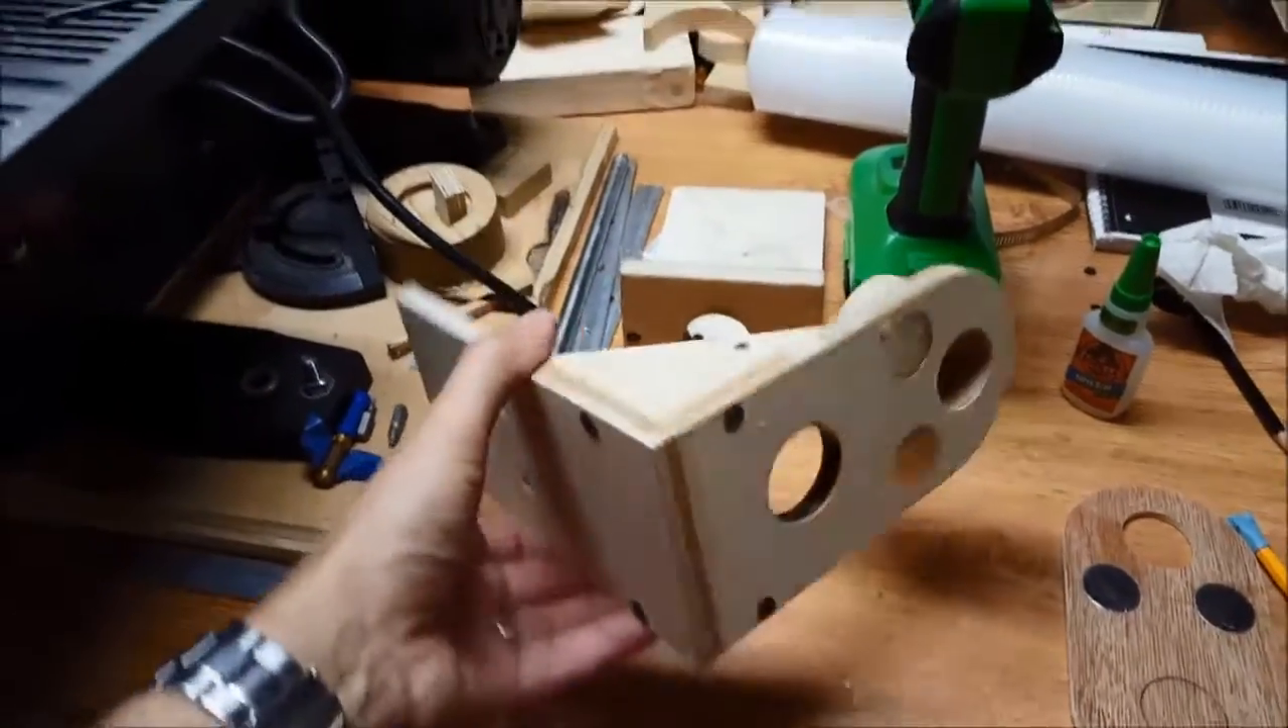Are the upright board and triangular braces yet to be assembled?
No.